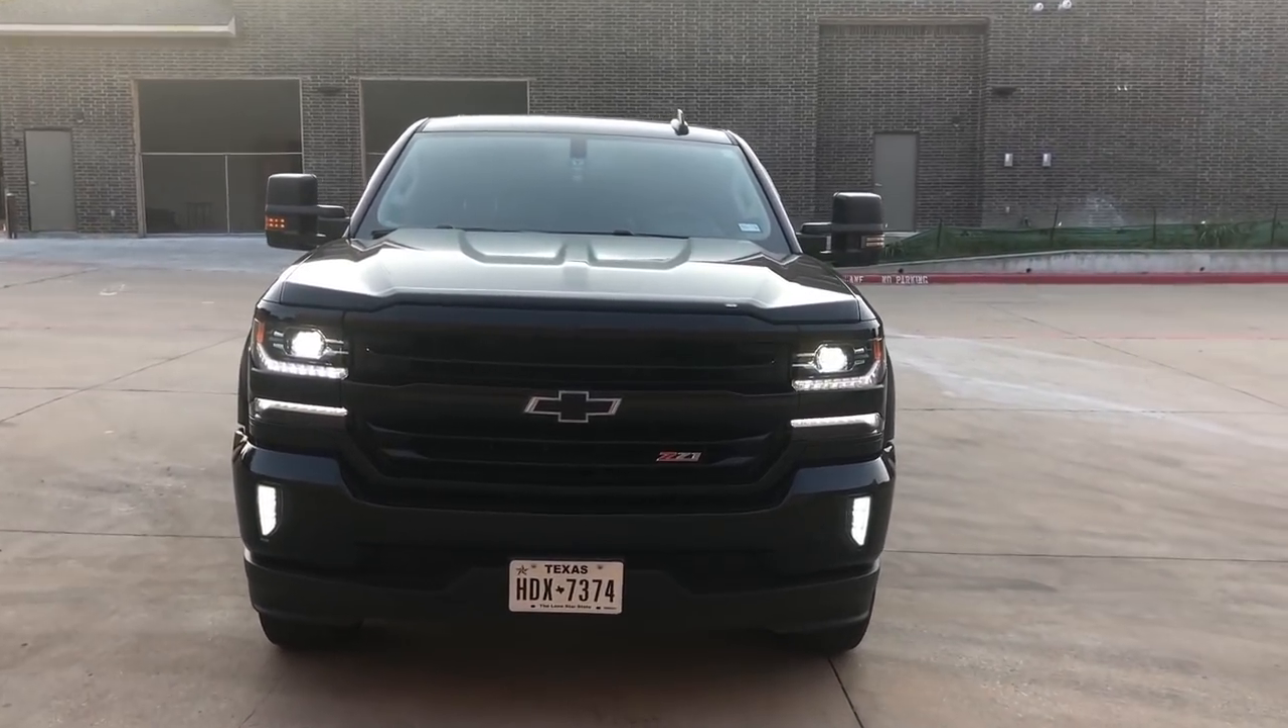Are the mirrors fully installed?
Yes.